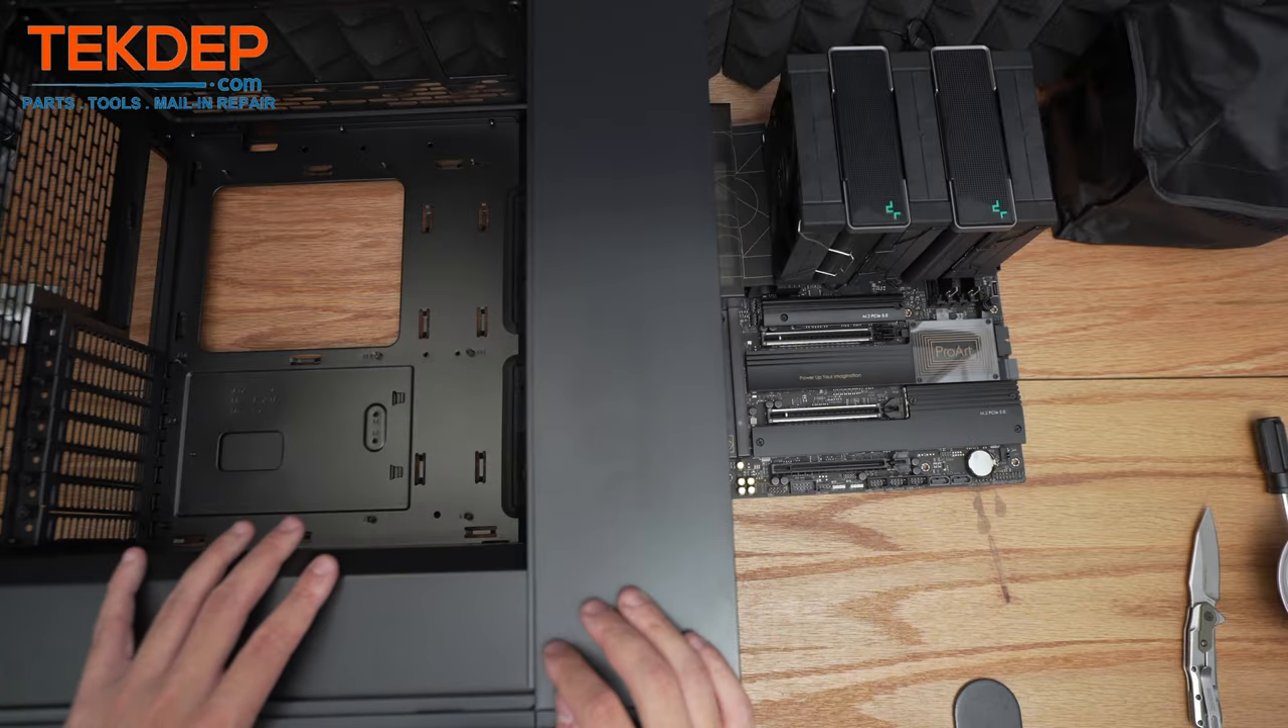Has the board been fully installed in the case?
No.